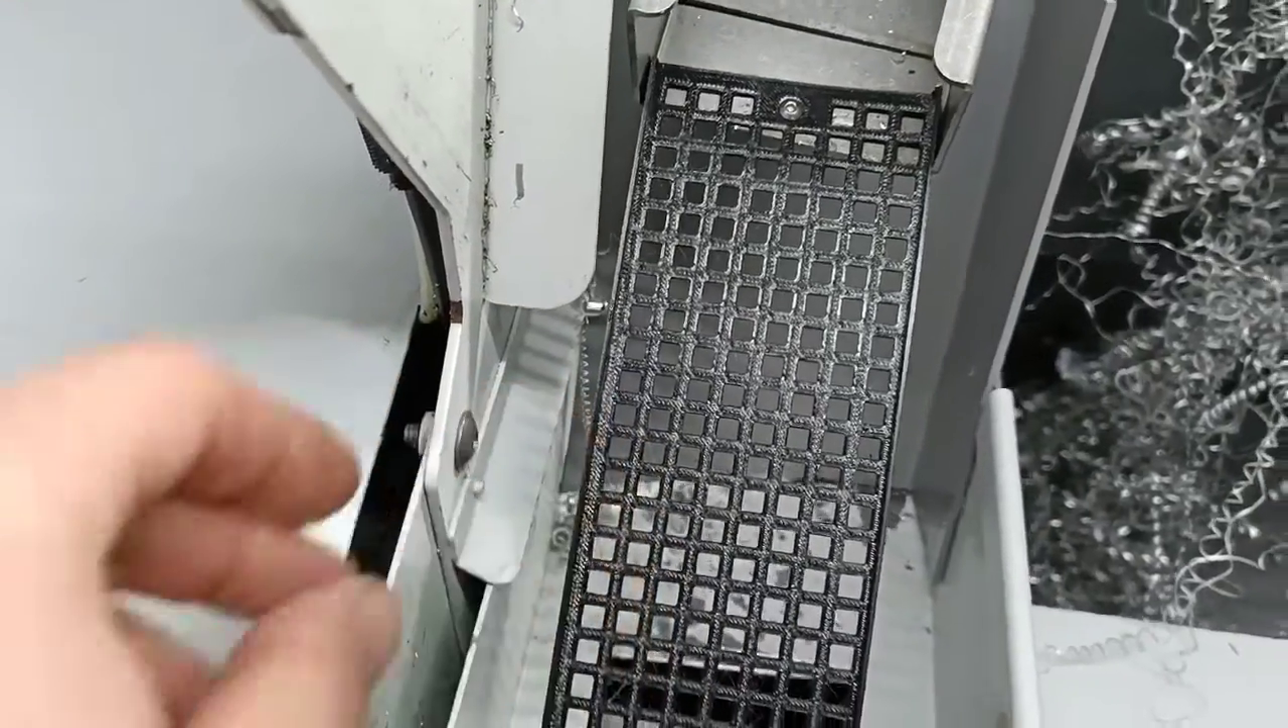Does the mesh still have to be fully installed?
No.